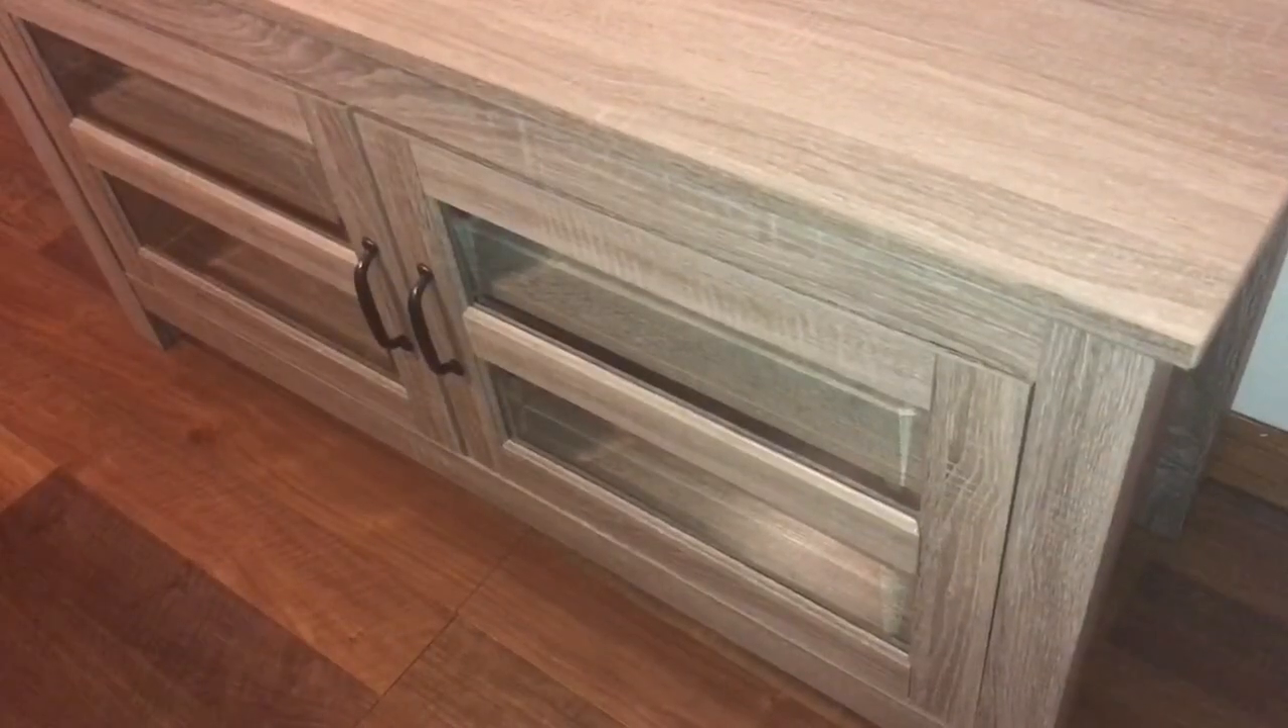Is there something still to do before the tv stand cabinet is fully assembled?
No.